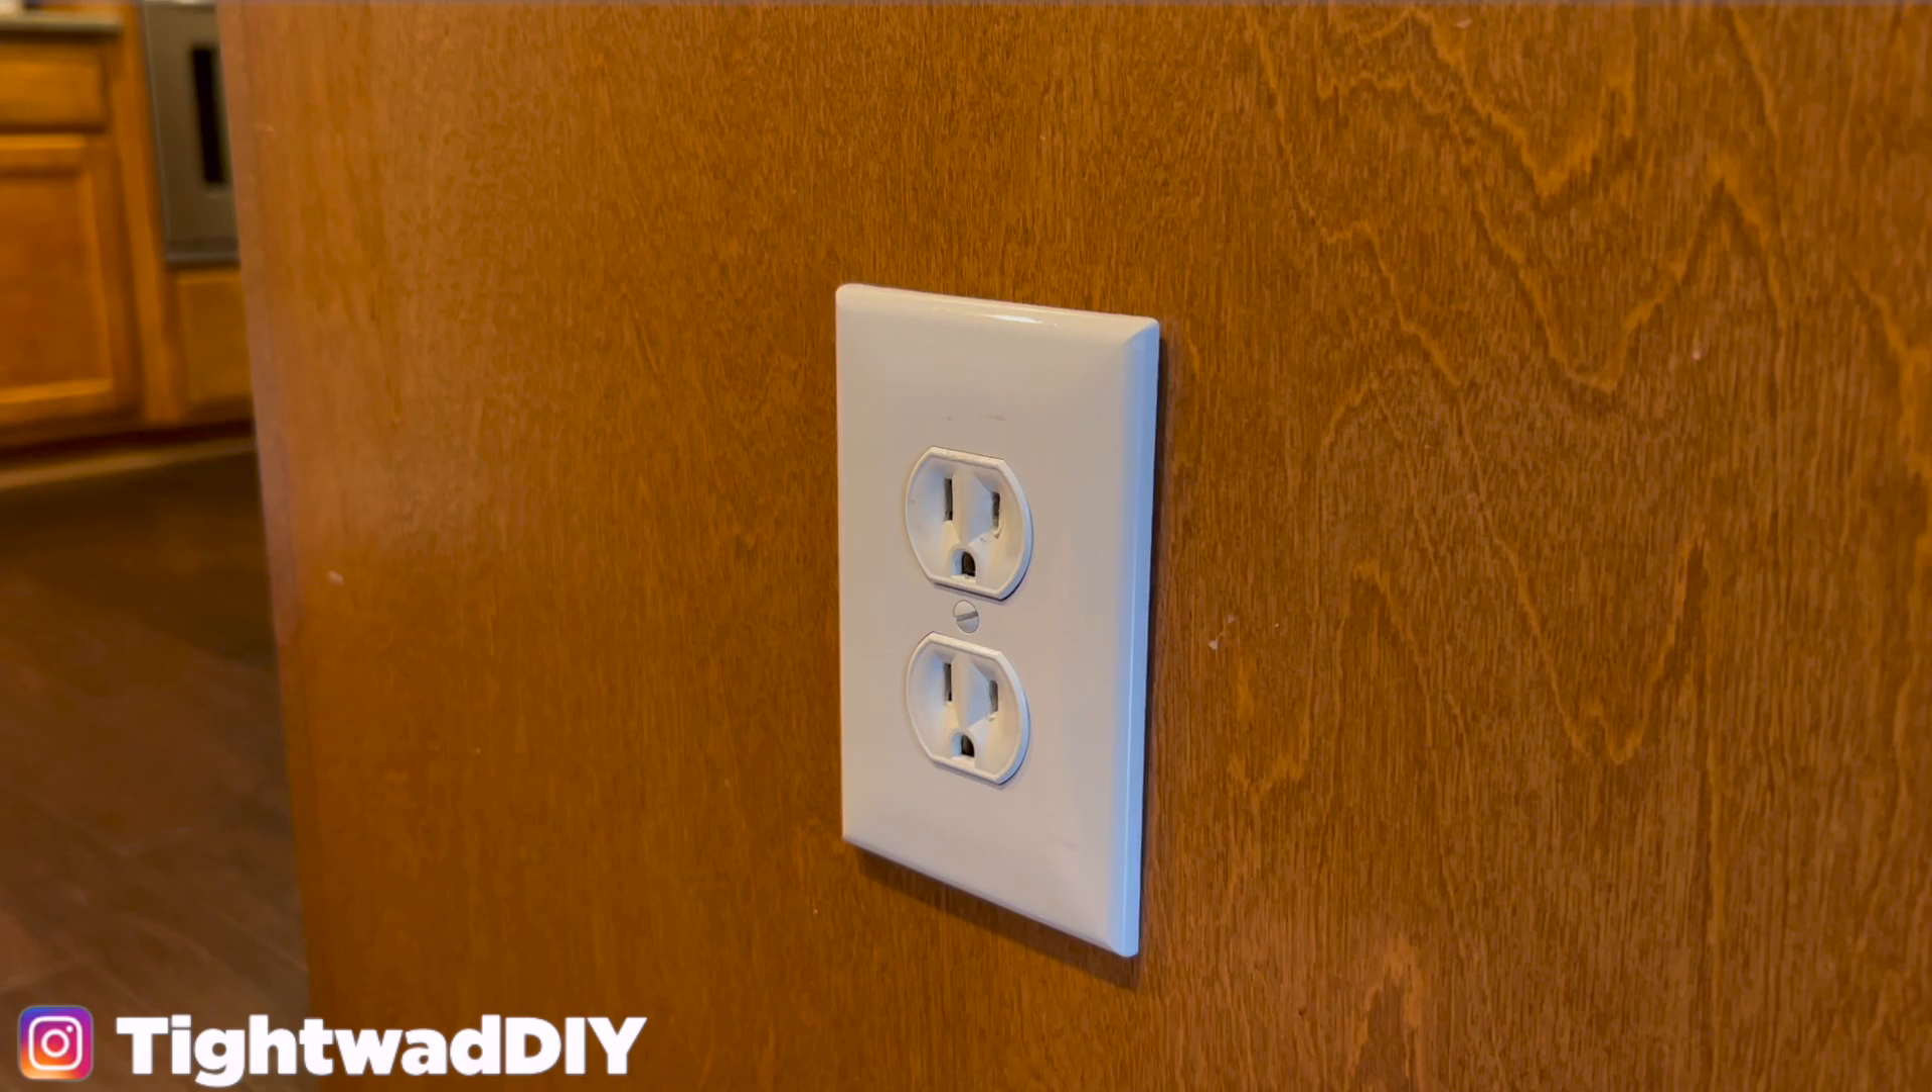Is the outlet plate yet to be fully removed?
Yes.